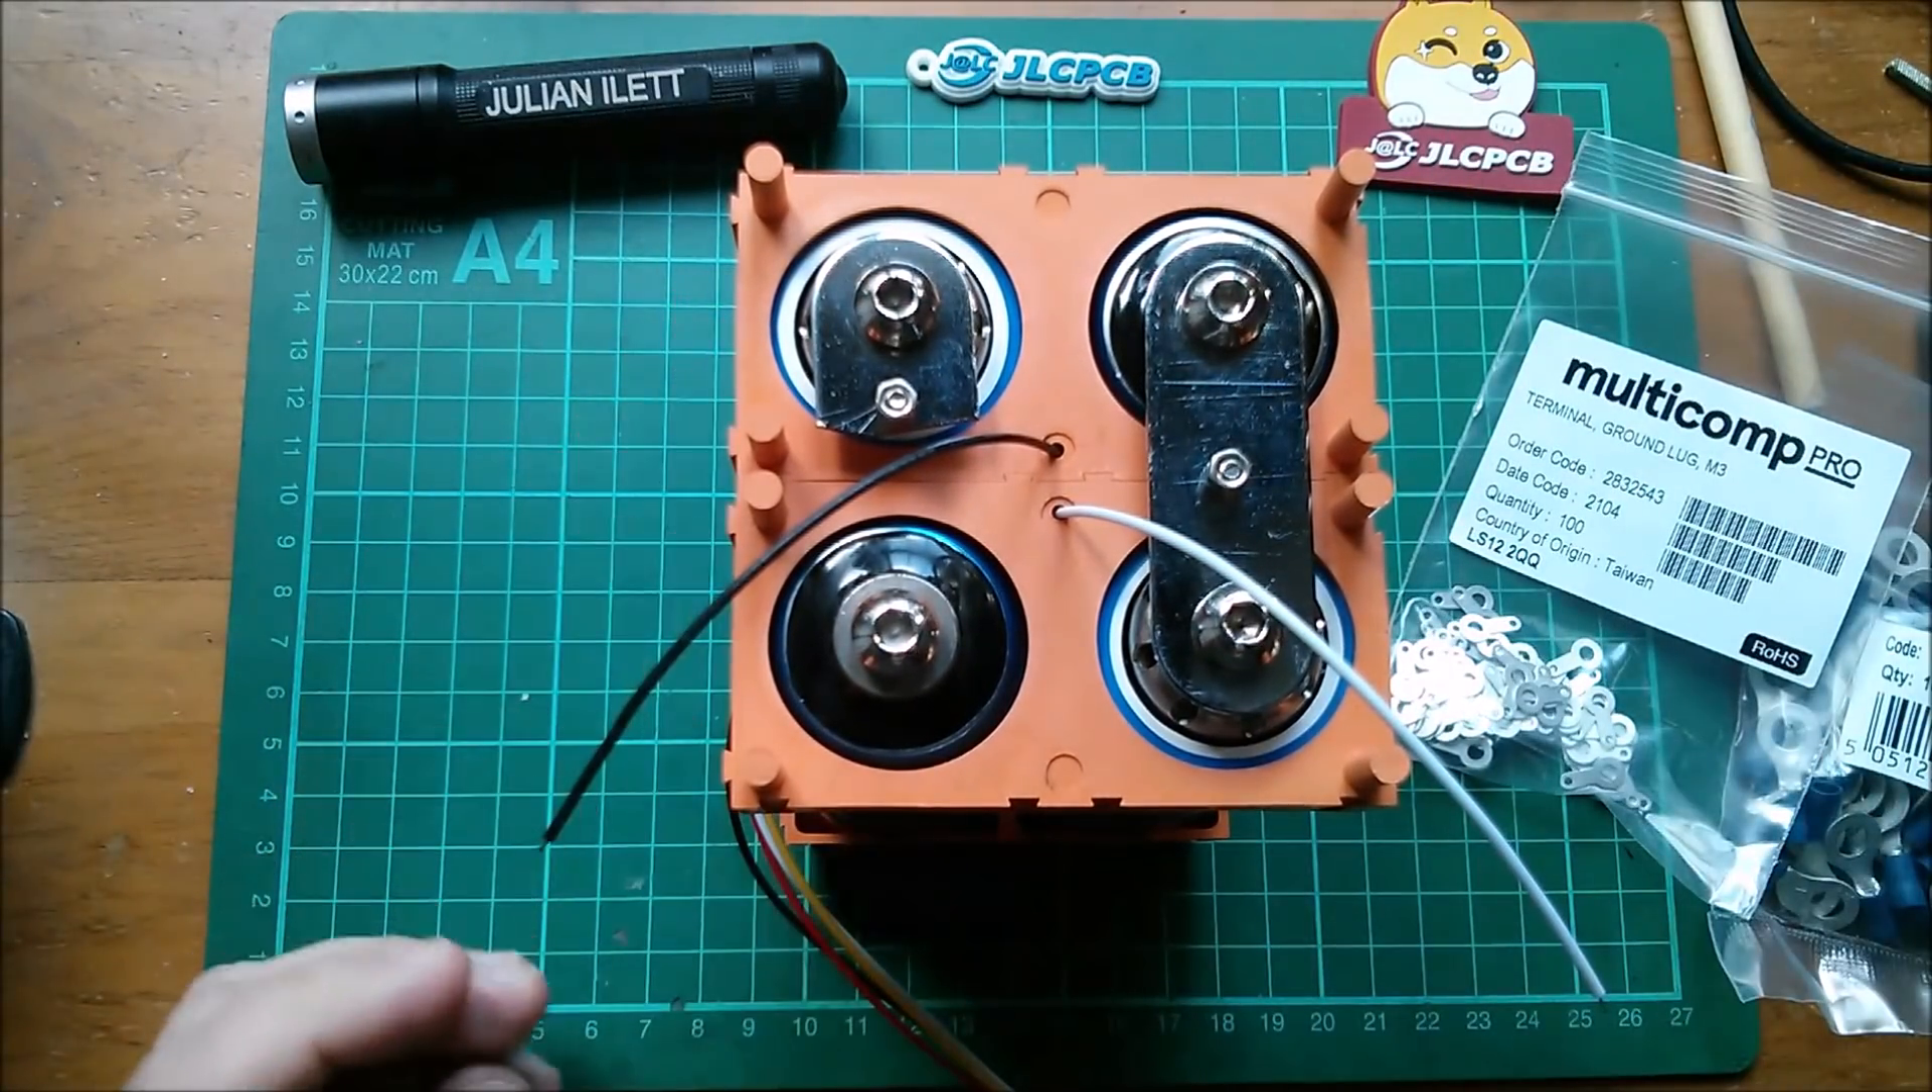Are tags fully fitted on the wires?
No.